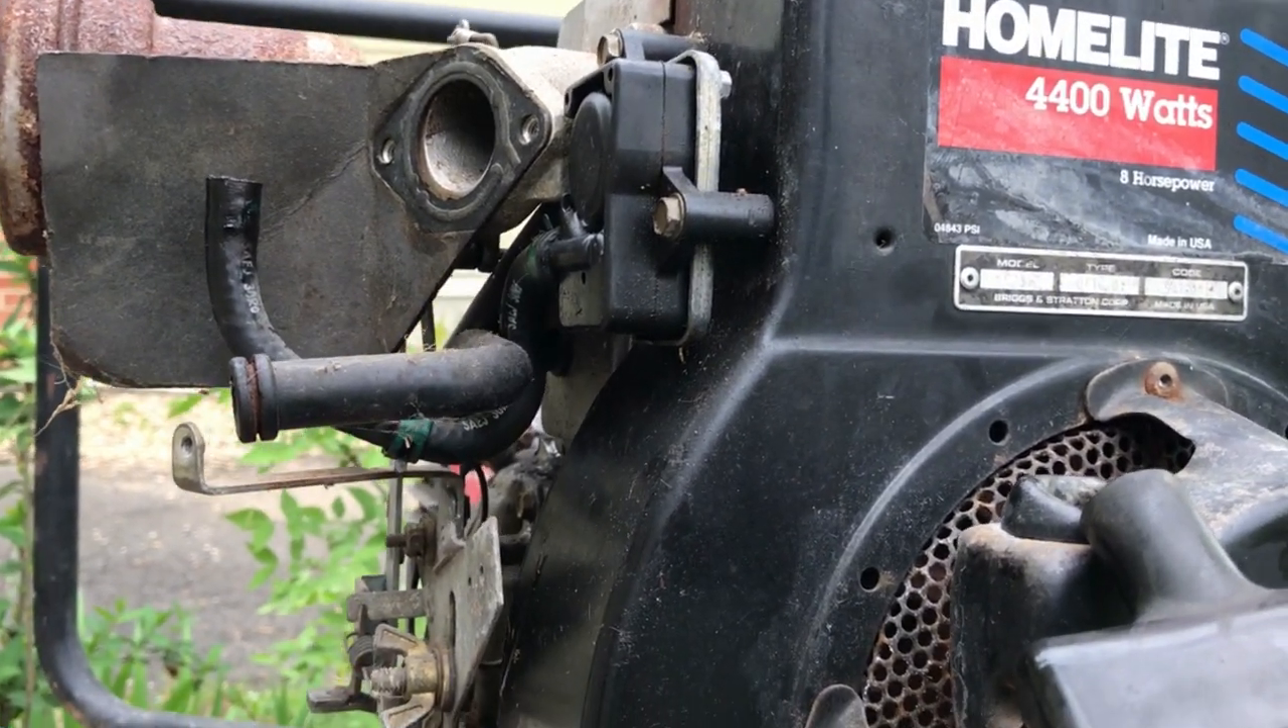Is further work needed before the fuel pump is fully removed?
Yes.